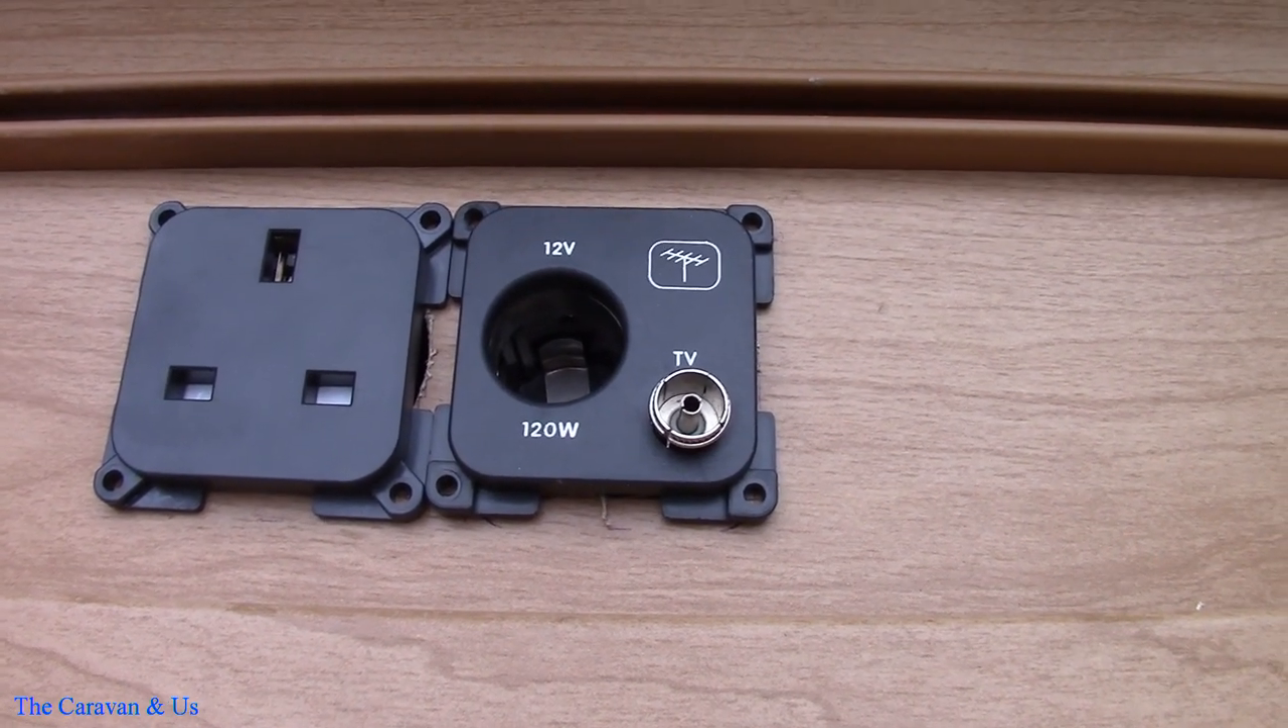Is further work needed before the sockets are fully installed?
Yes.